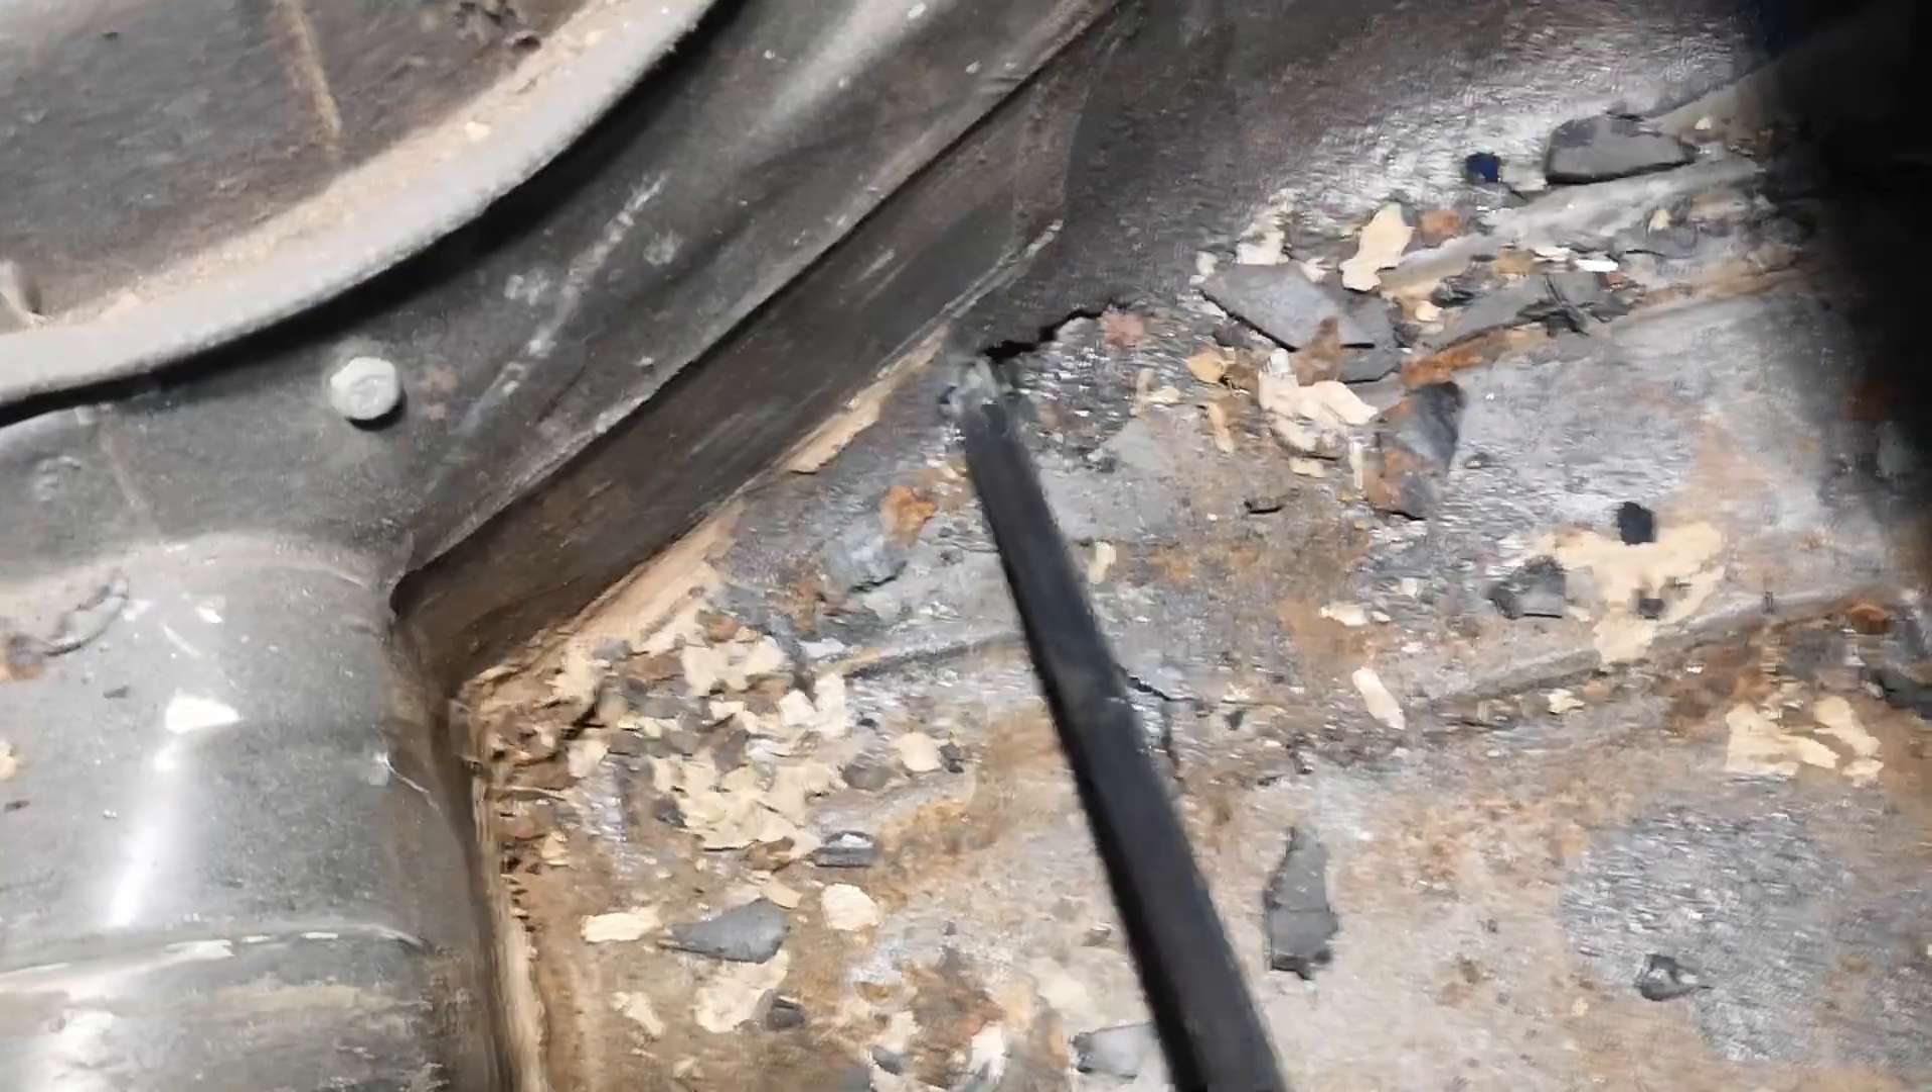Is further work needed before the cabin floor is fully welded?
Yes.